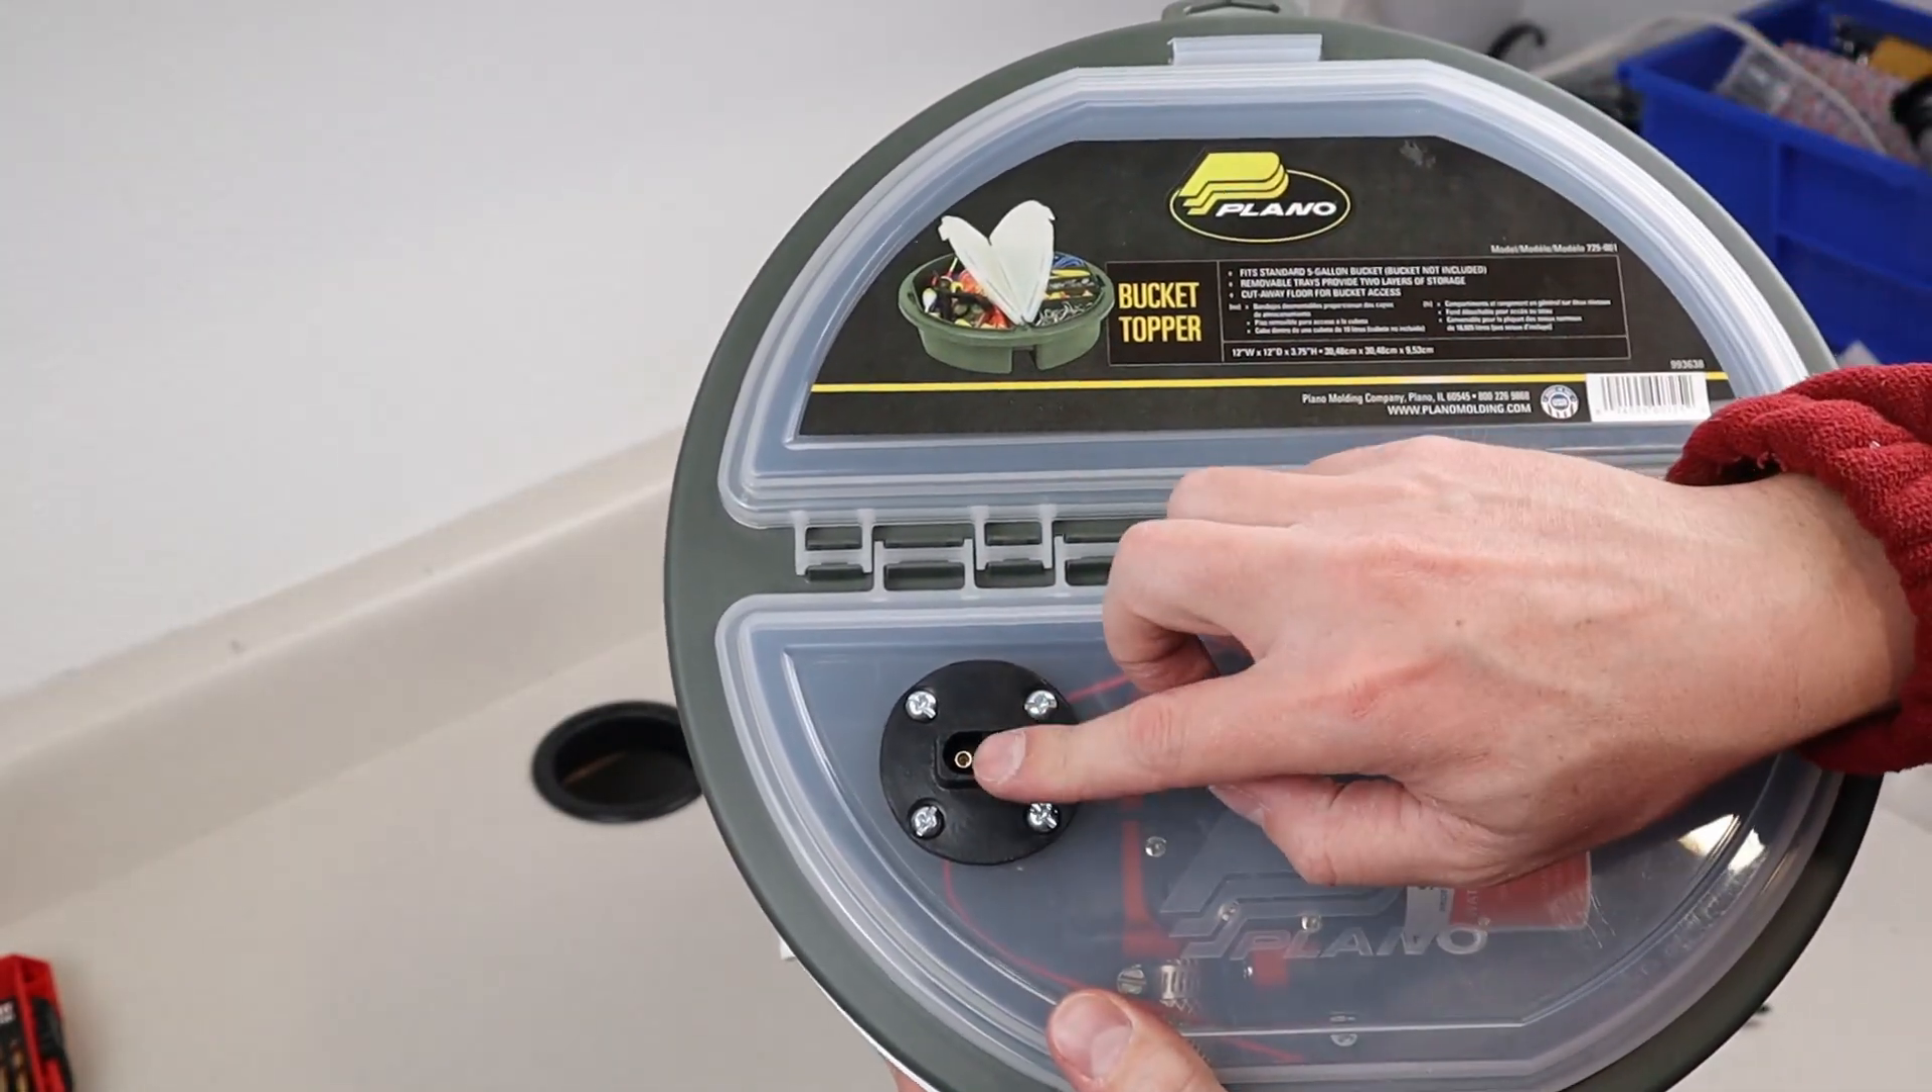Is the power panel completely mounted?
Yes.